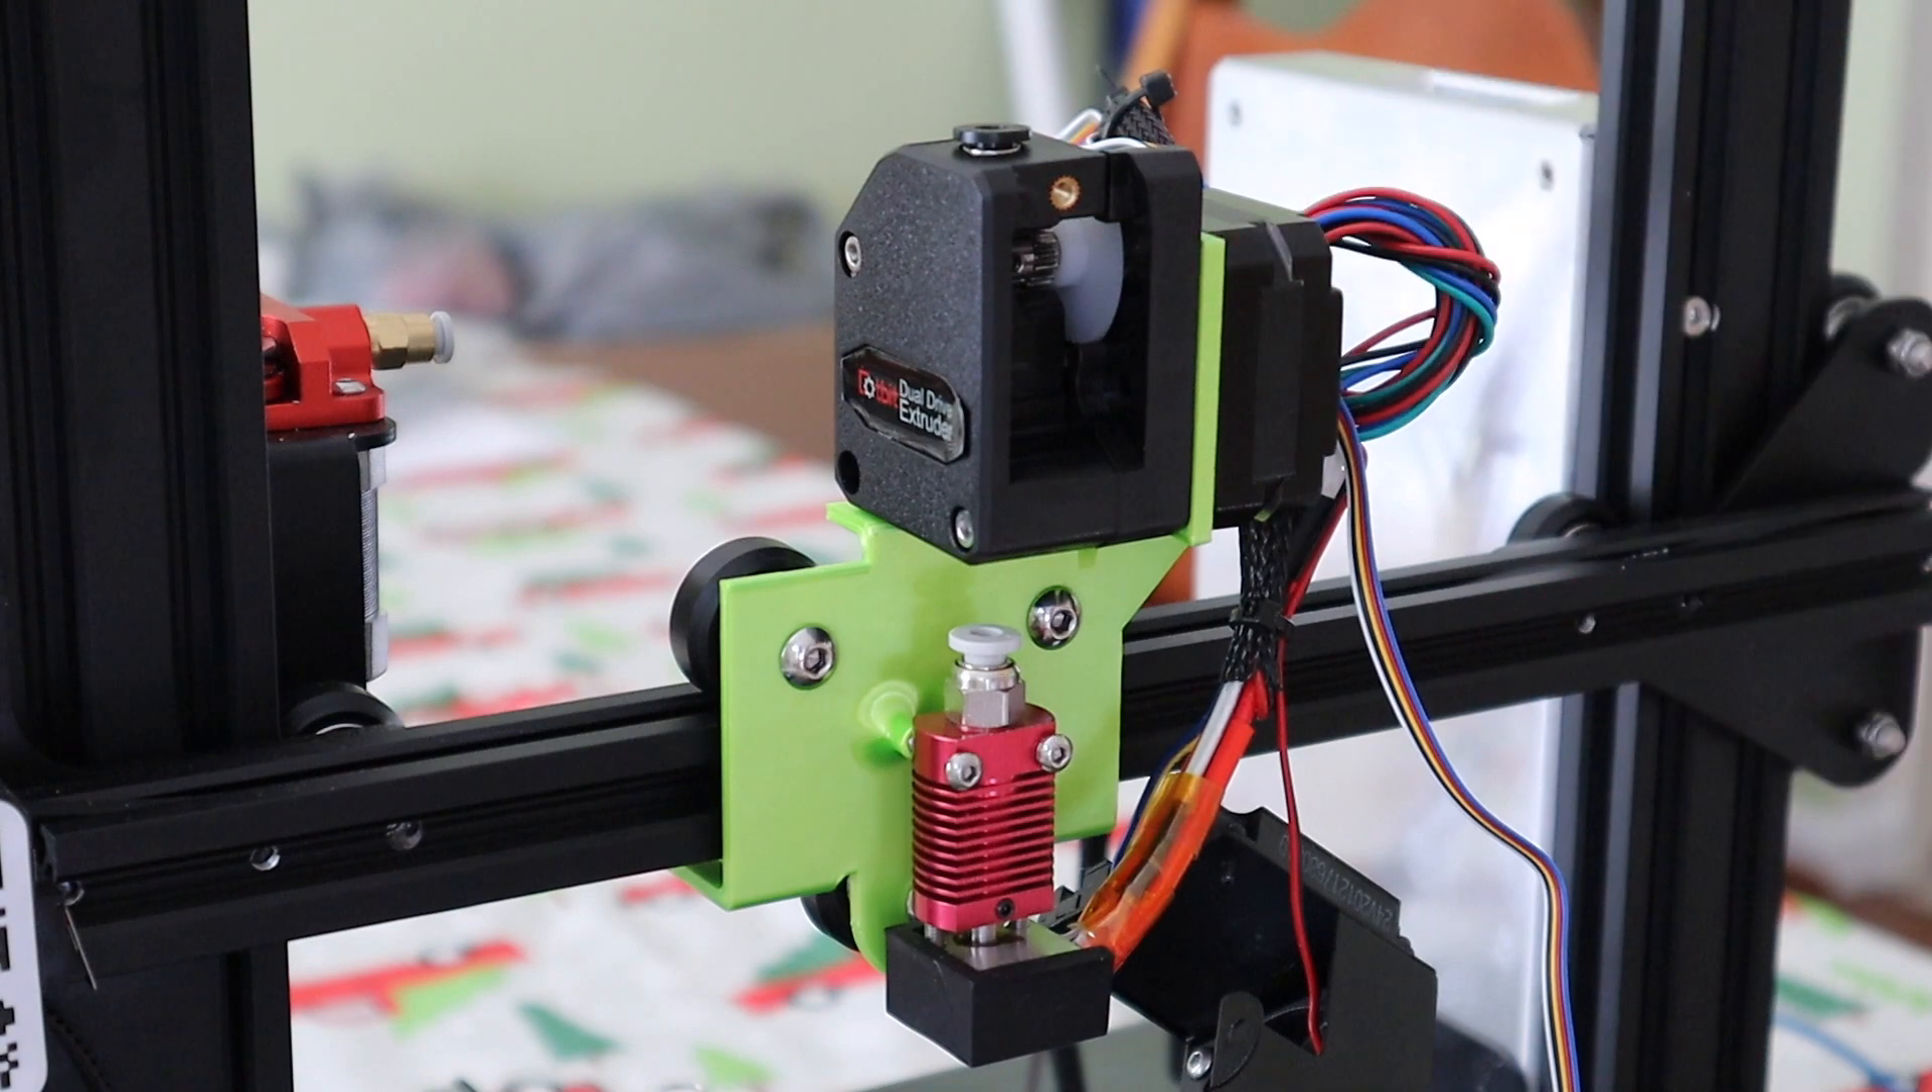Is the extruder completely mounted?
Yes.